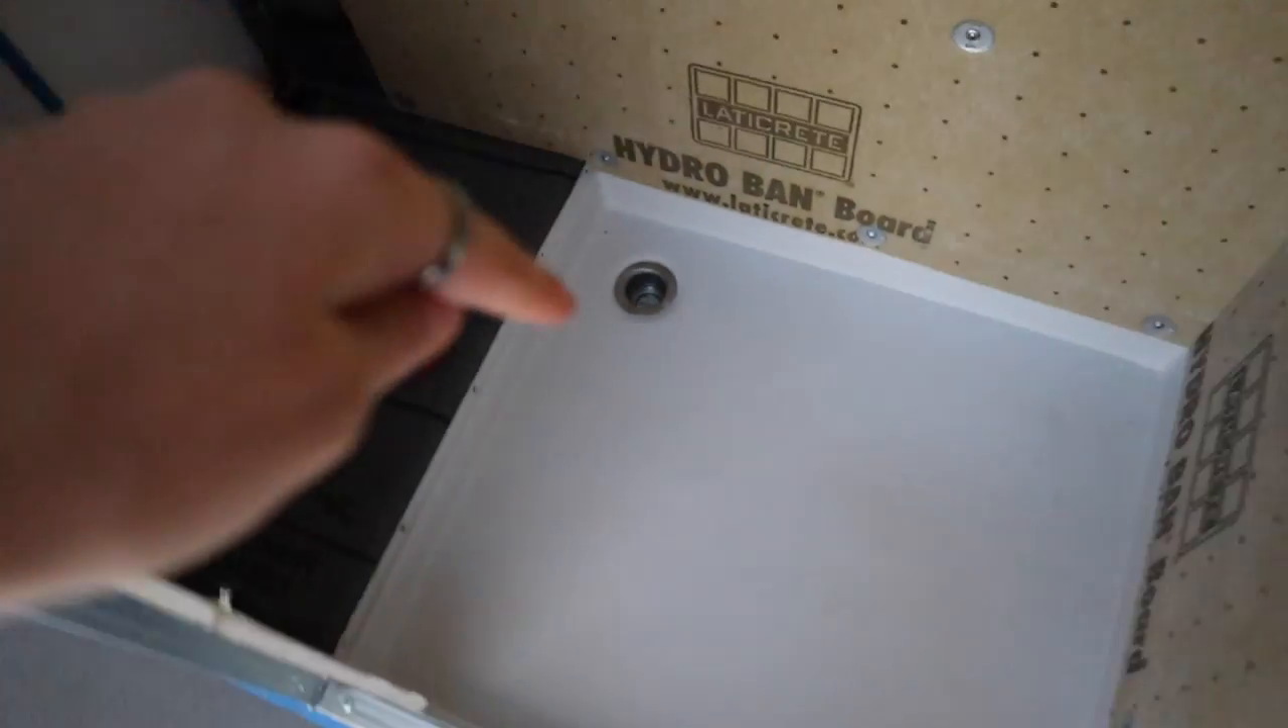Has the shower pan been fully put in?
Yes.